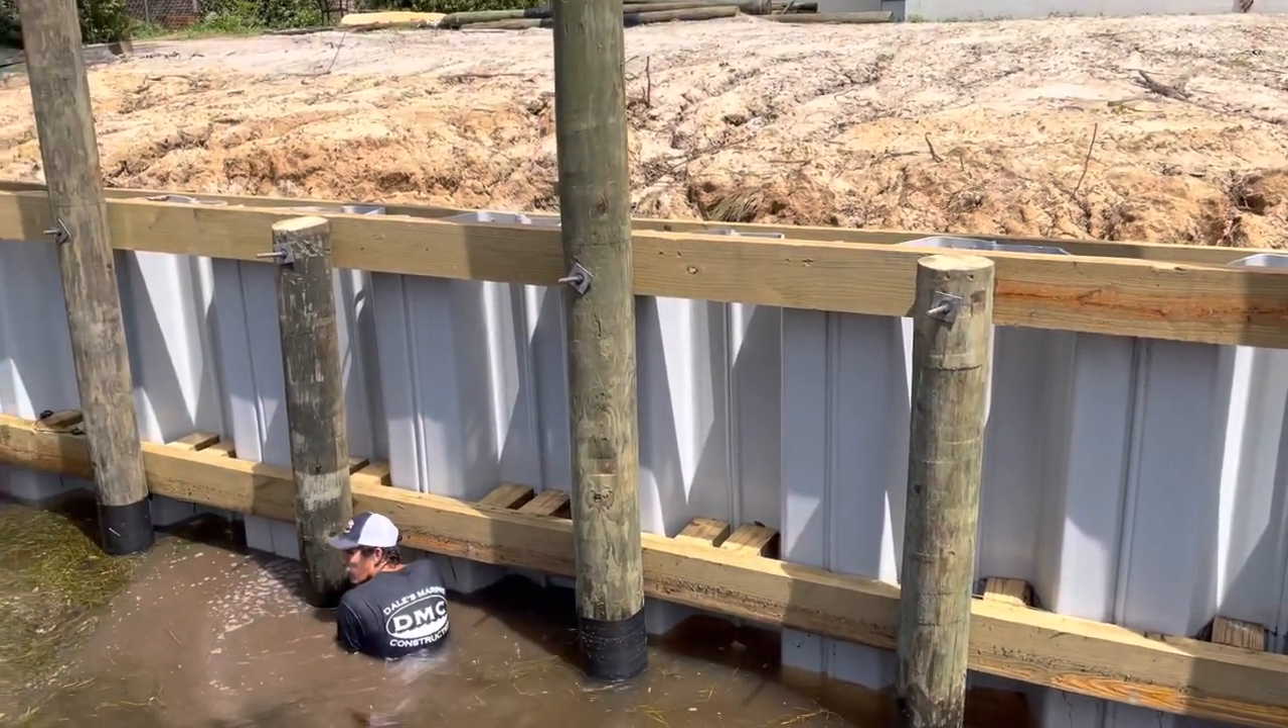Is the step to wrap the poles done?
No.